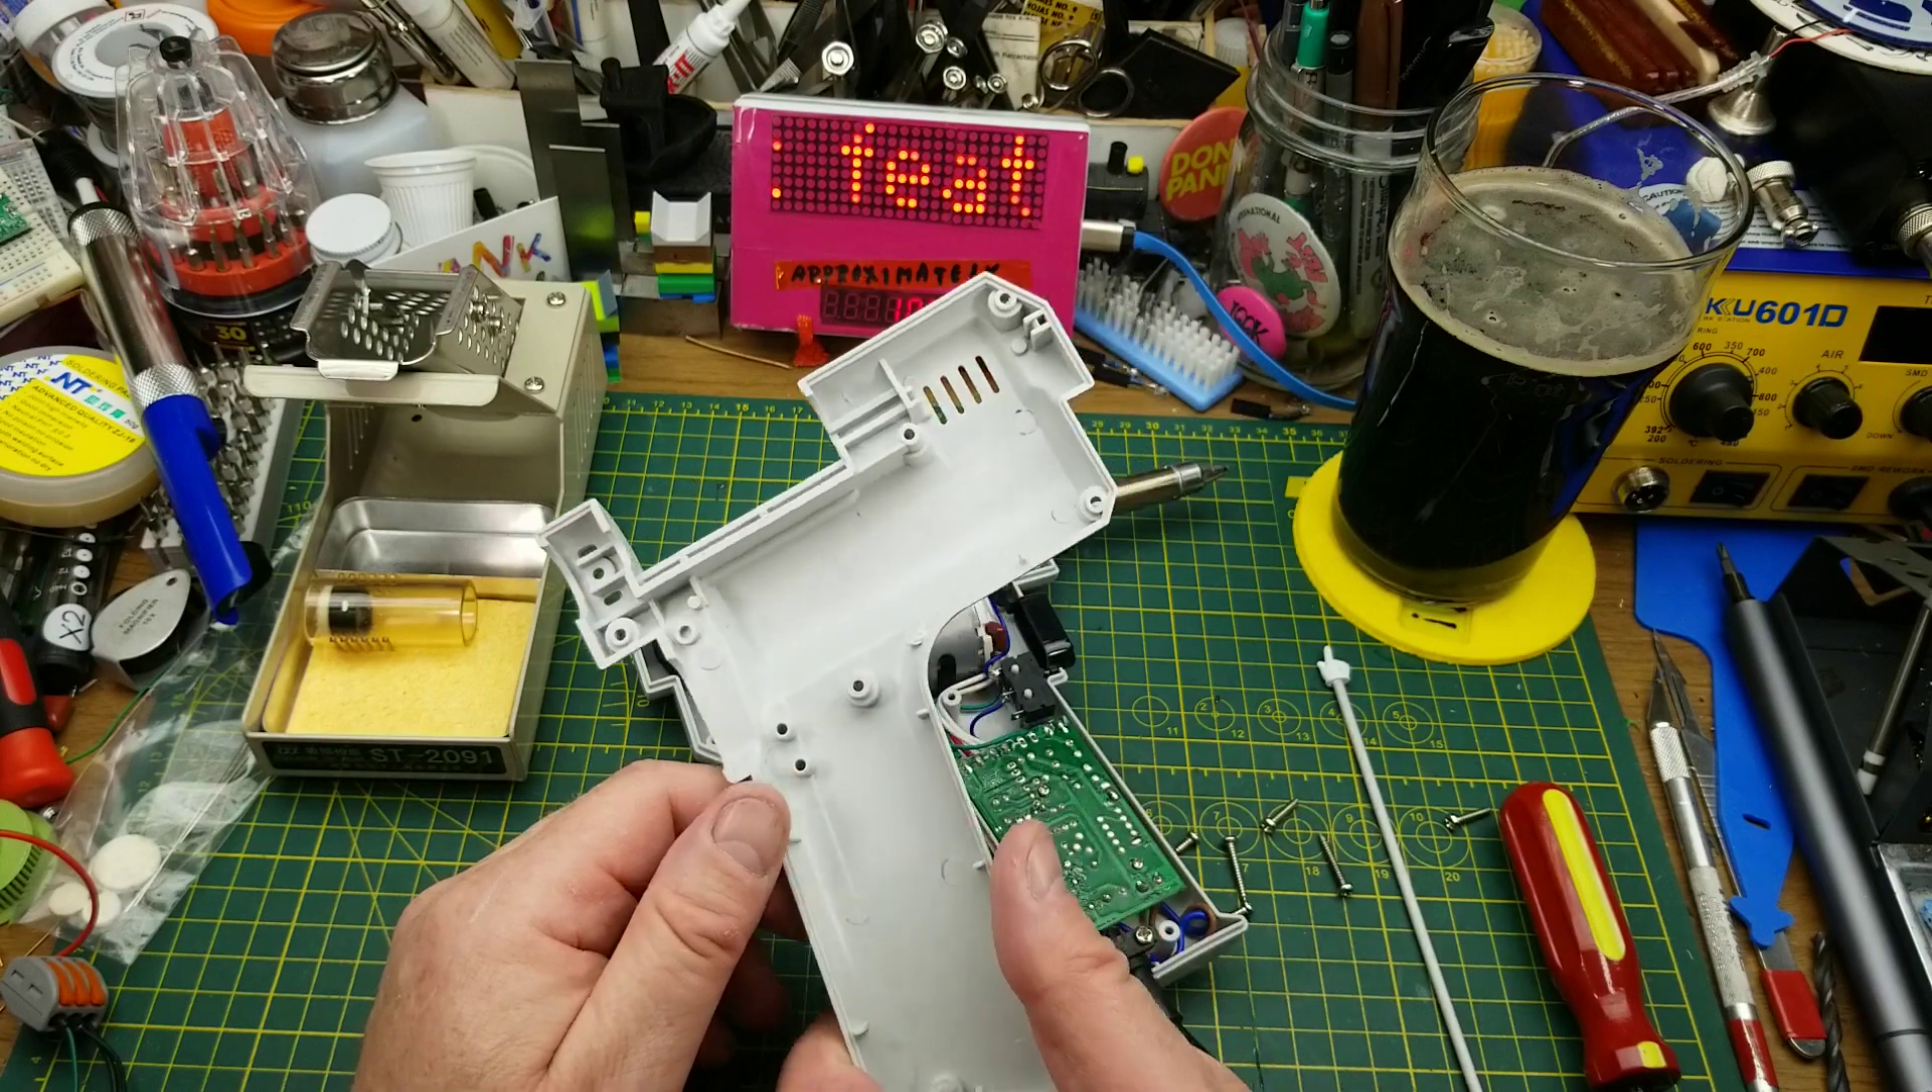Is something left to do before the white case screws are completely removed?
No.